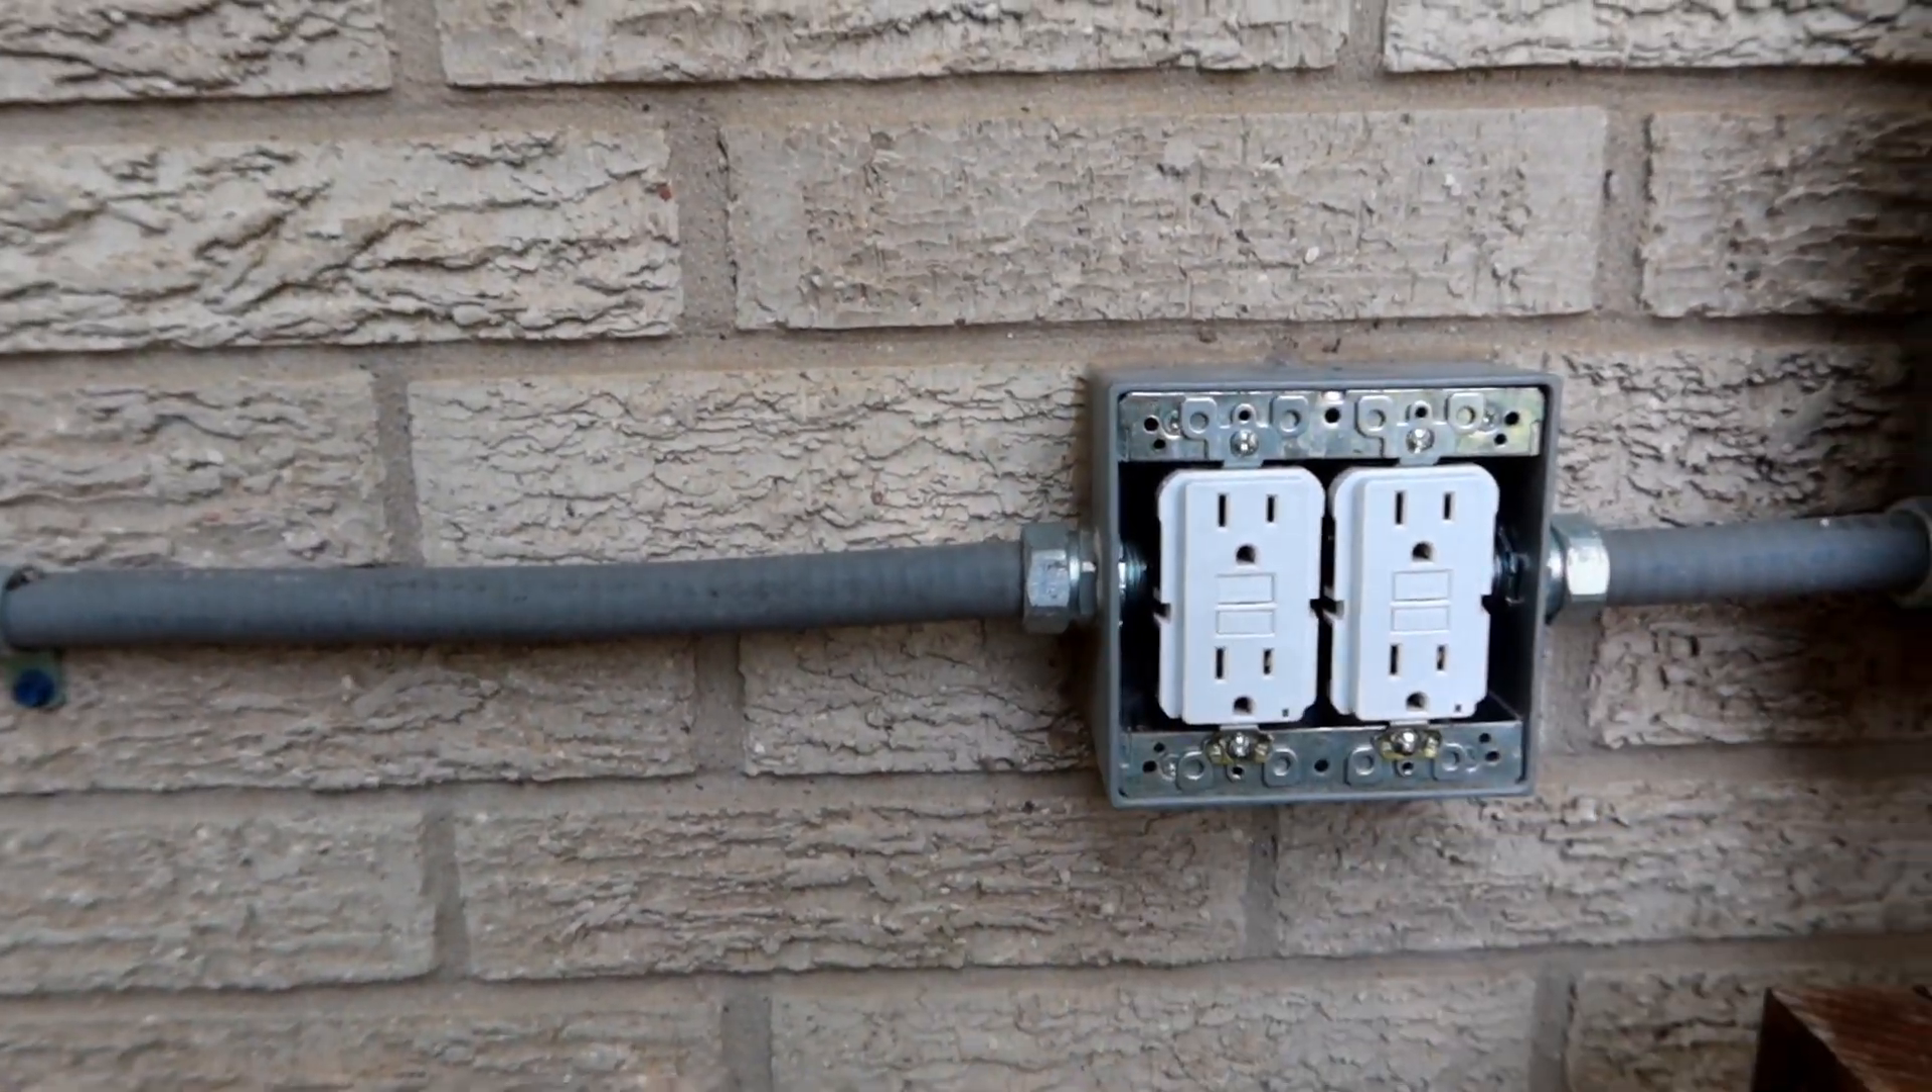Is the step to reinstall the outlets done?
Yes.